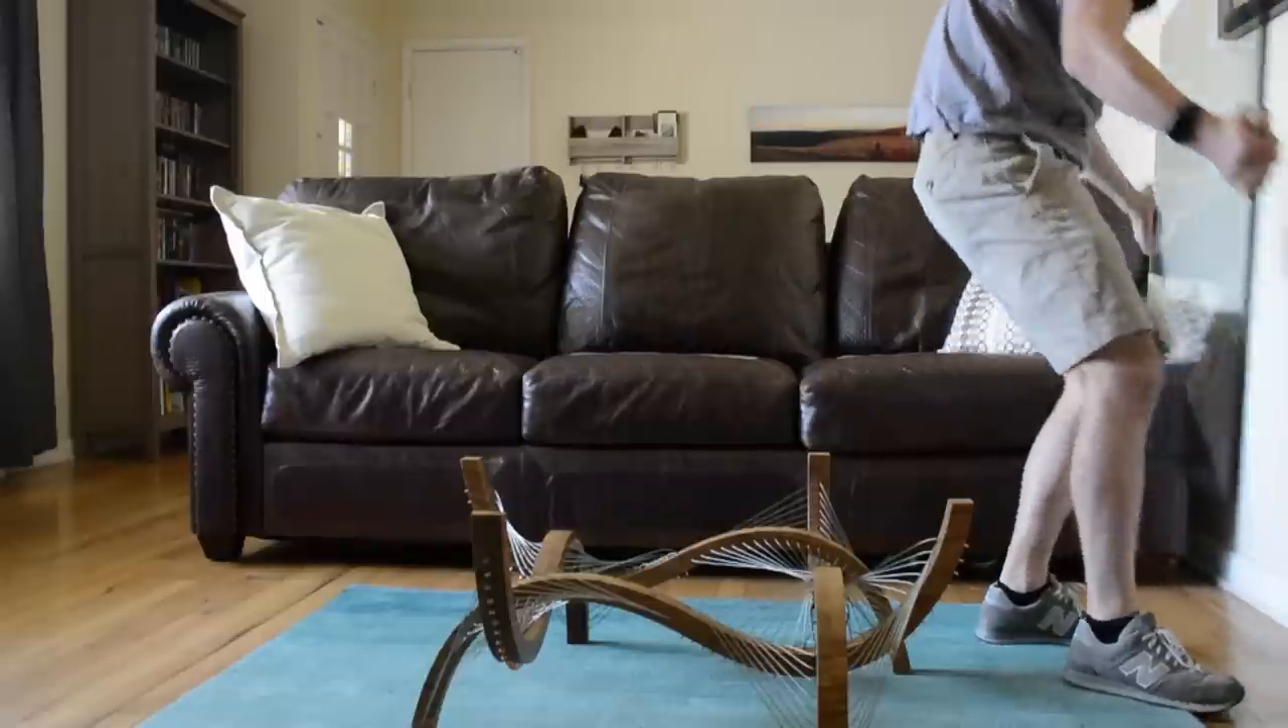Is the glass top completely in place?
No.